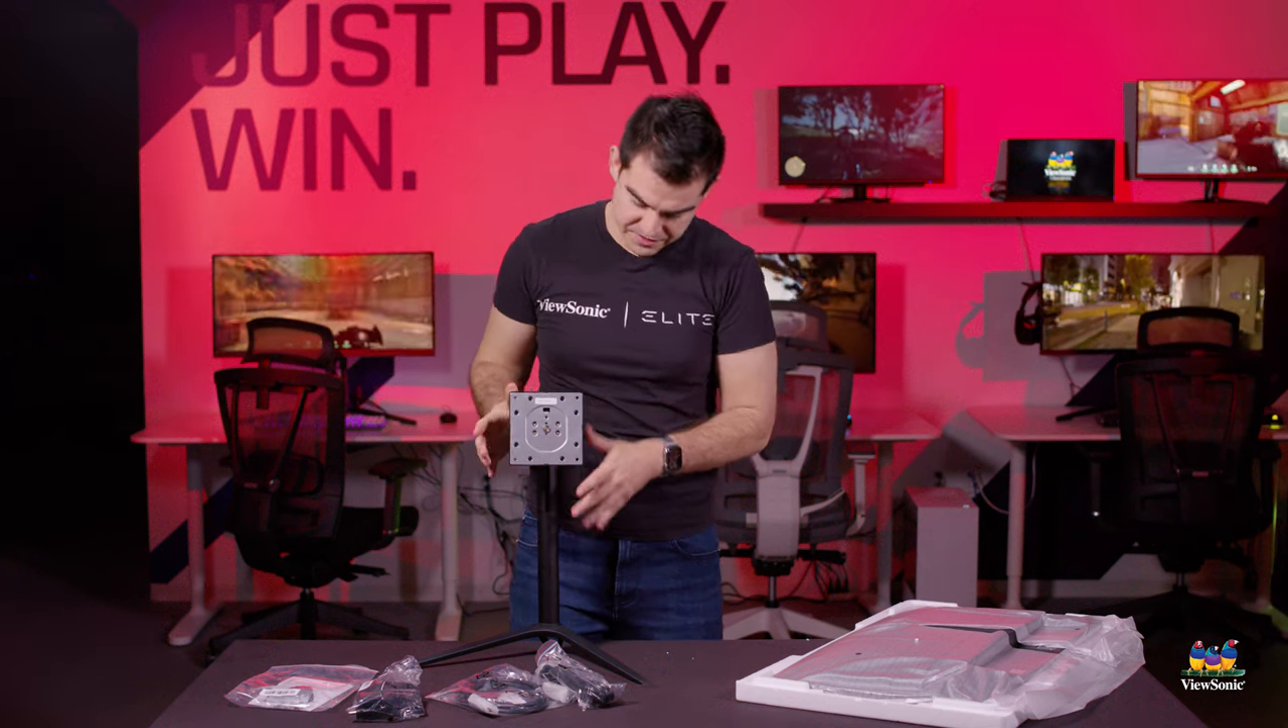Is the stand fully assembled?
Yes.